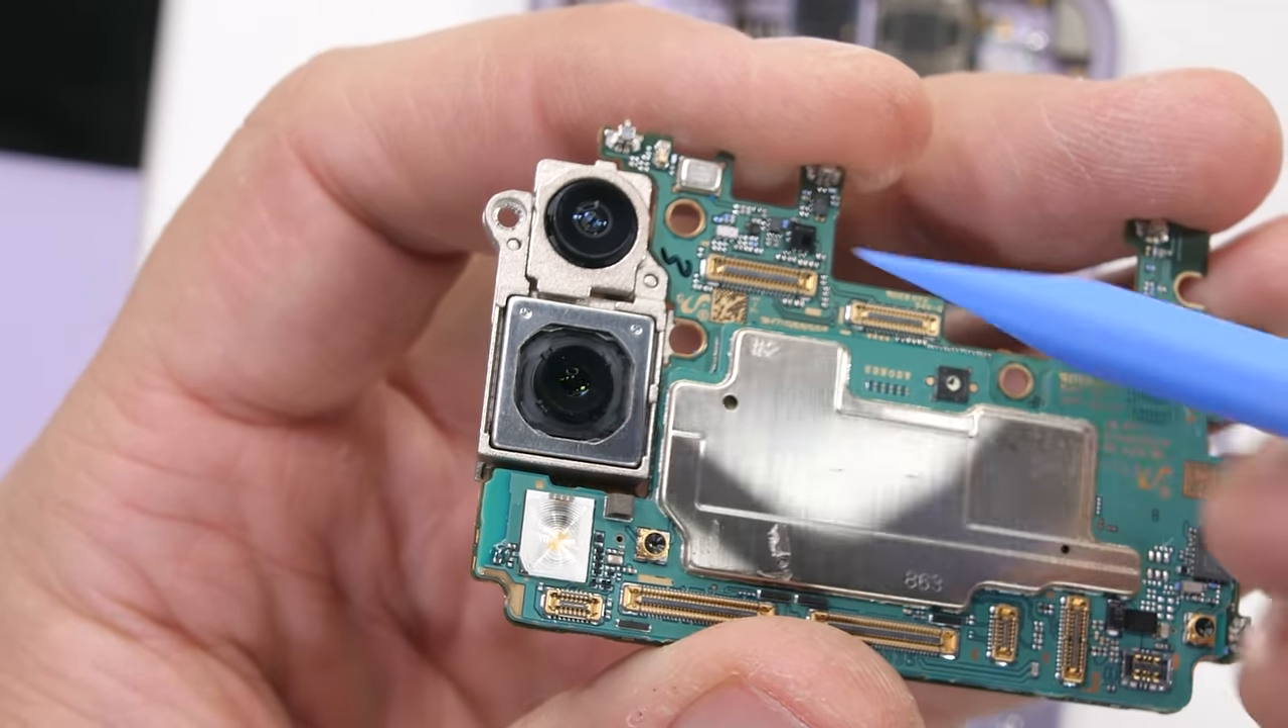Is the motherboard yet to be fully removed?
No.